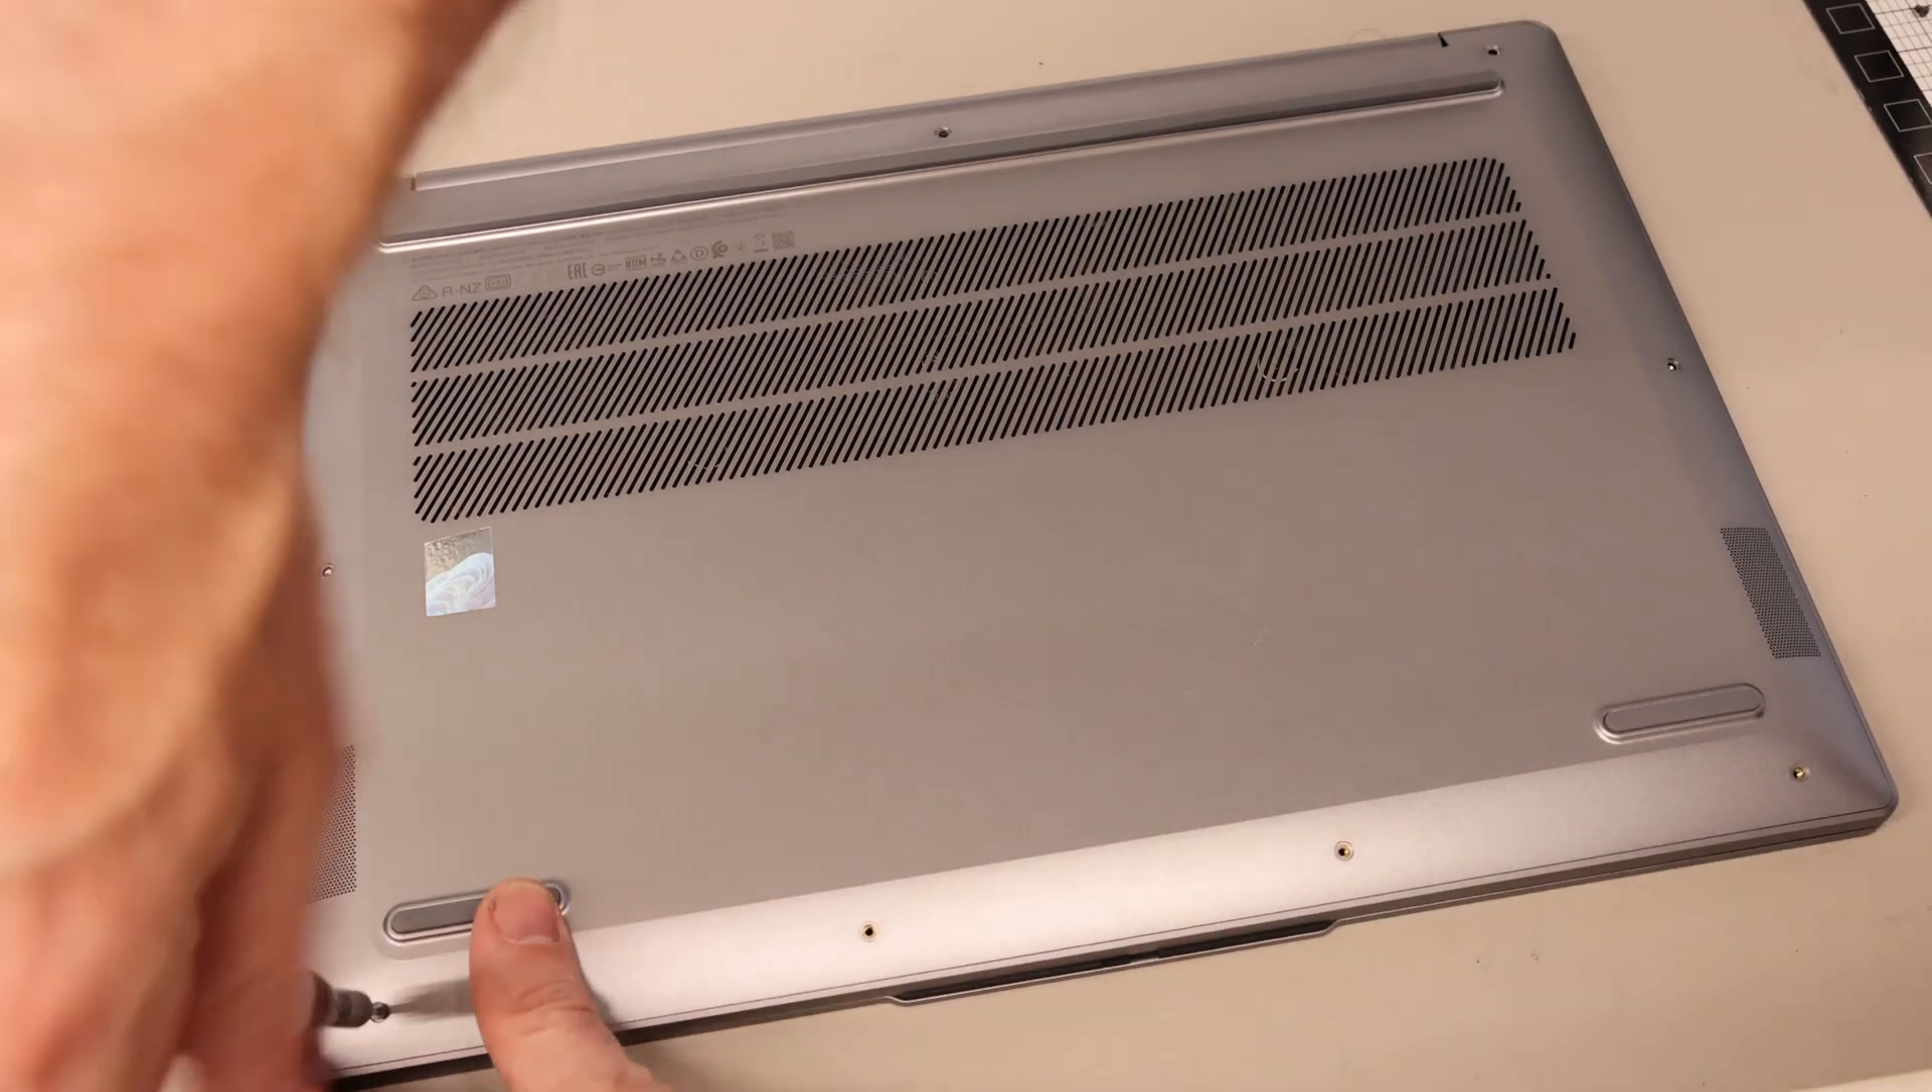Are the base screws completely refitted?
No.